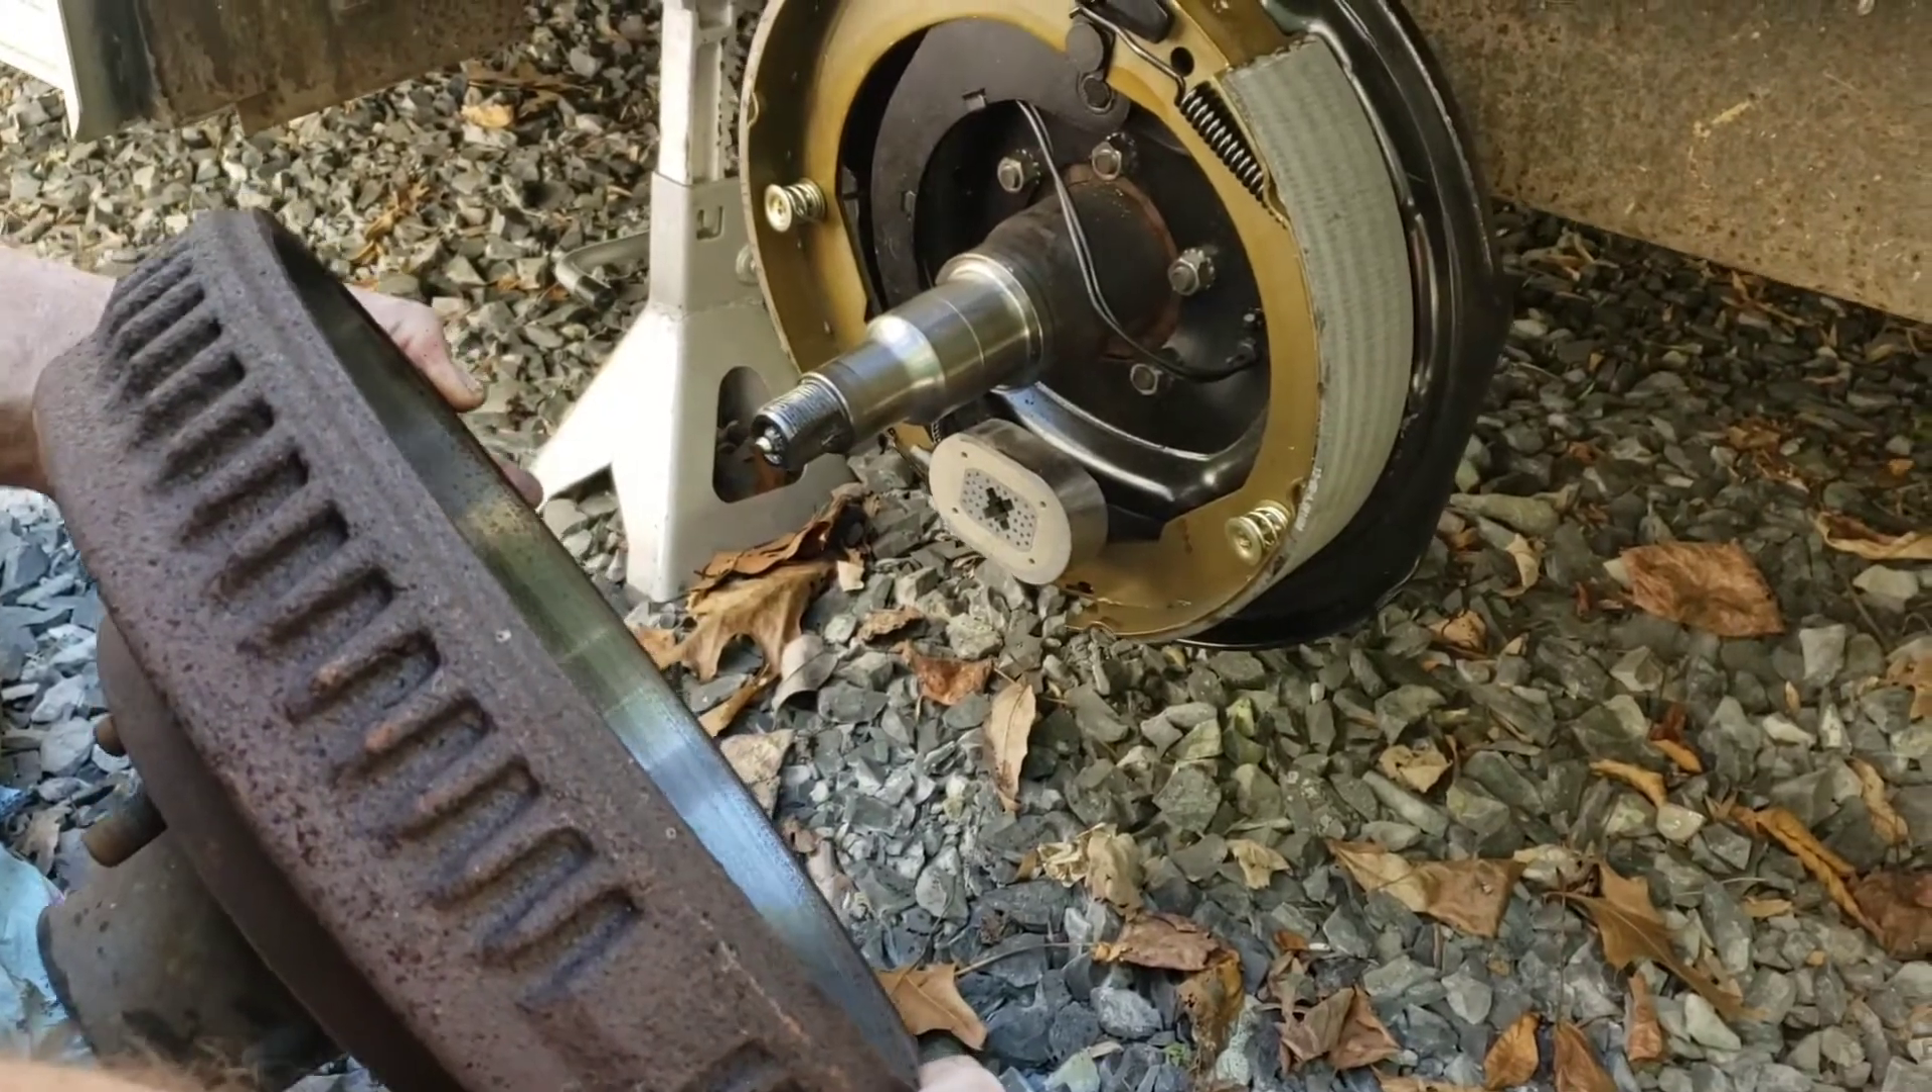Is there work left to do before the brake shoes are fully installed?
No.